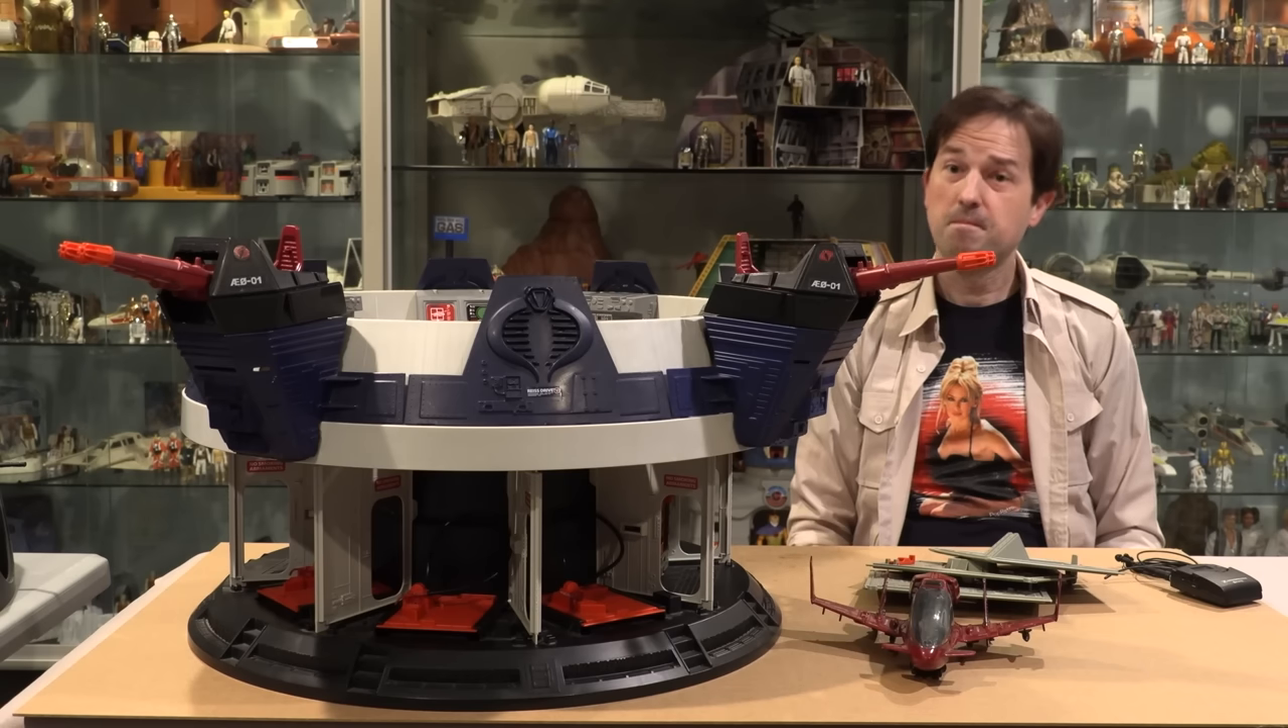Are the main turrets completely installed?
Yes.